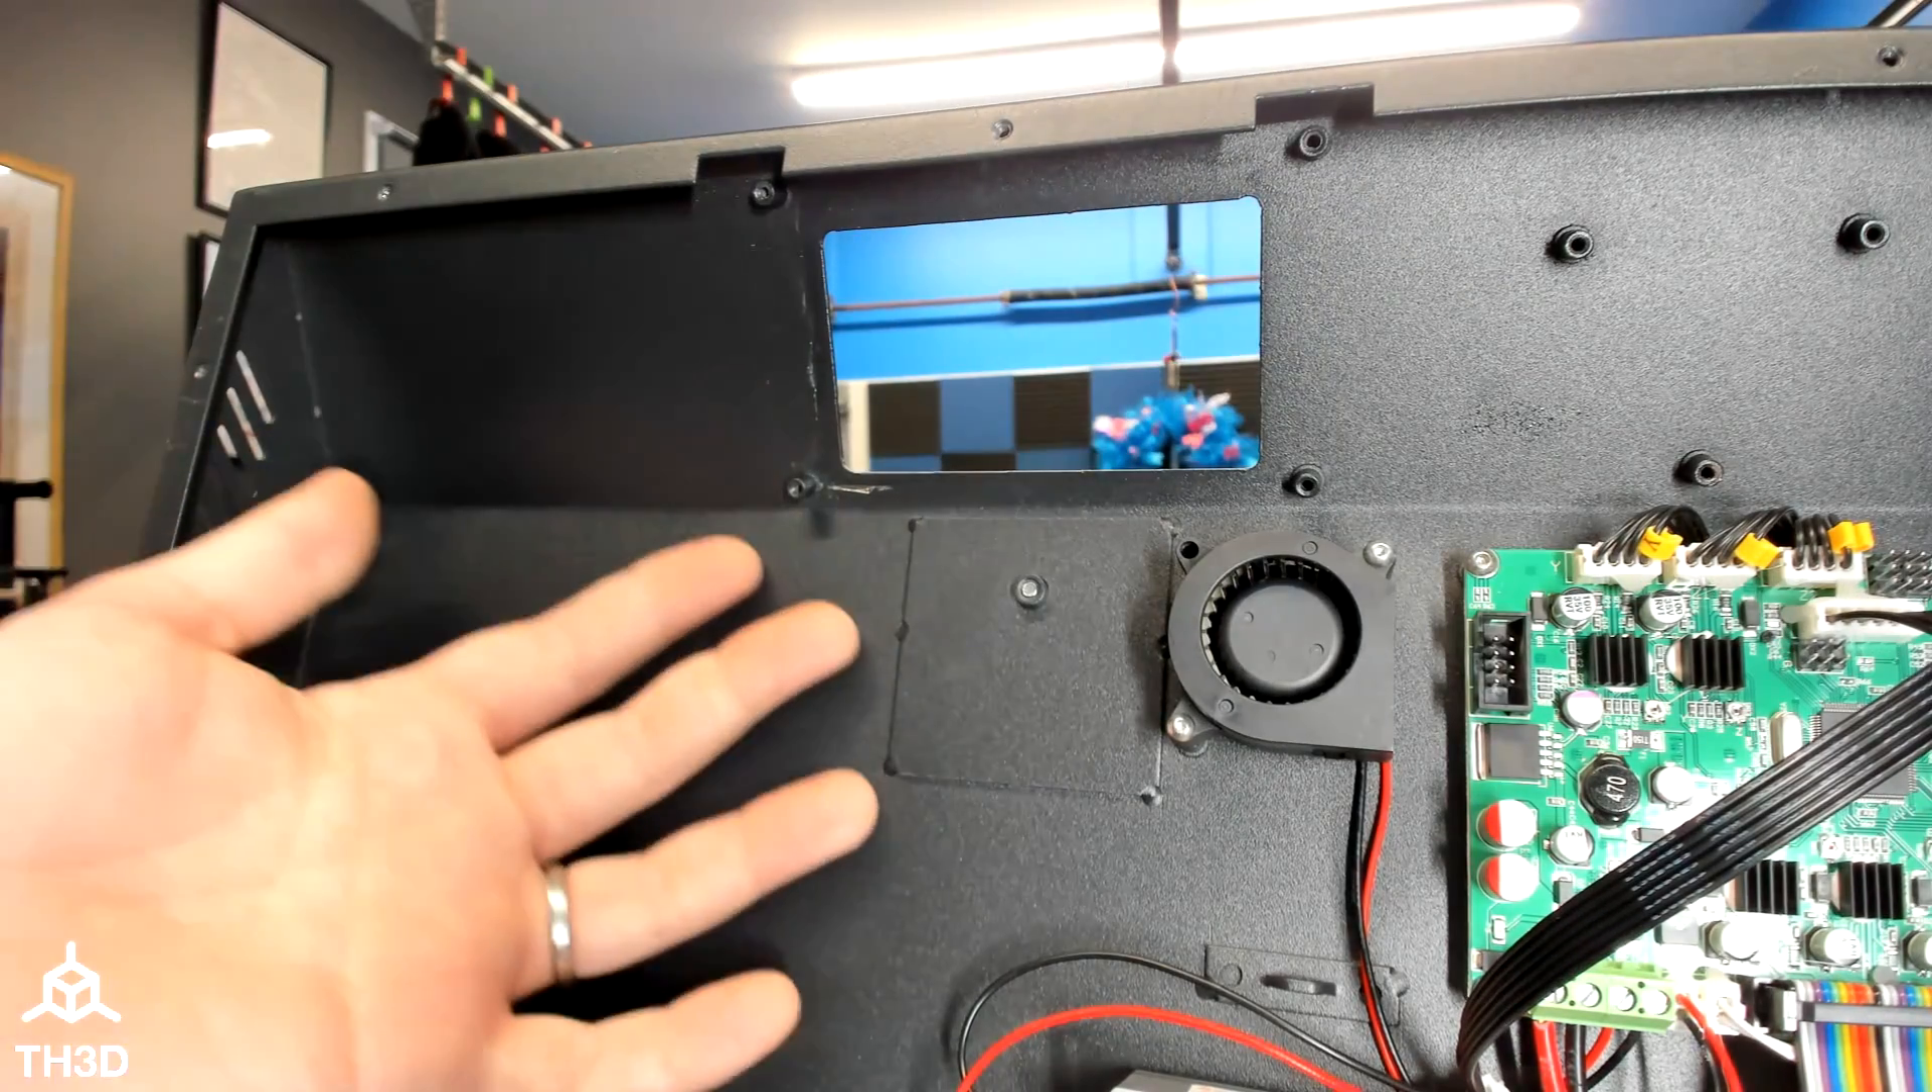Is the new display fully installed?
No.